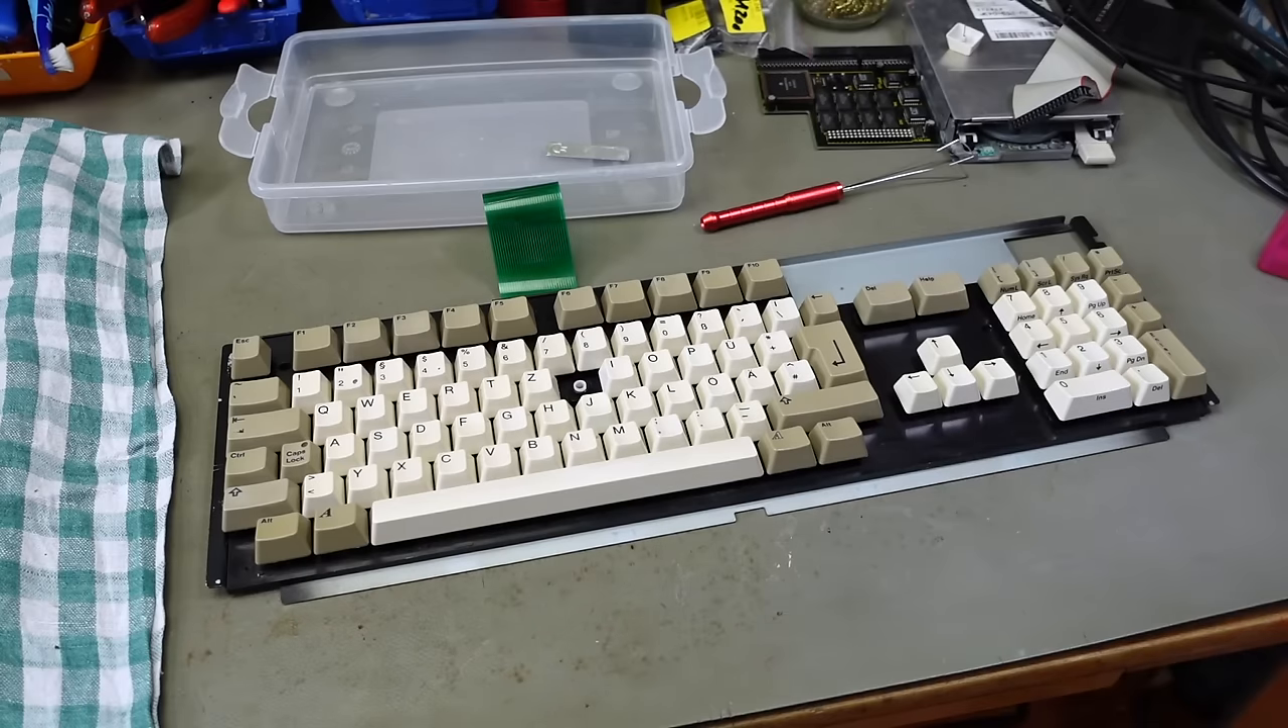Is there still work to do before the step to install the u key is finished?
Yes.